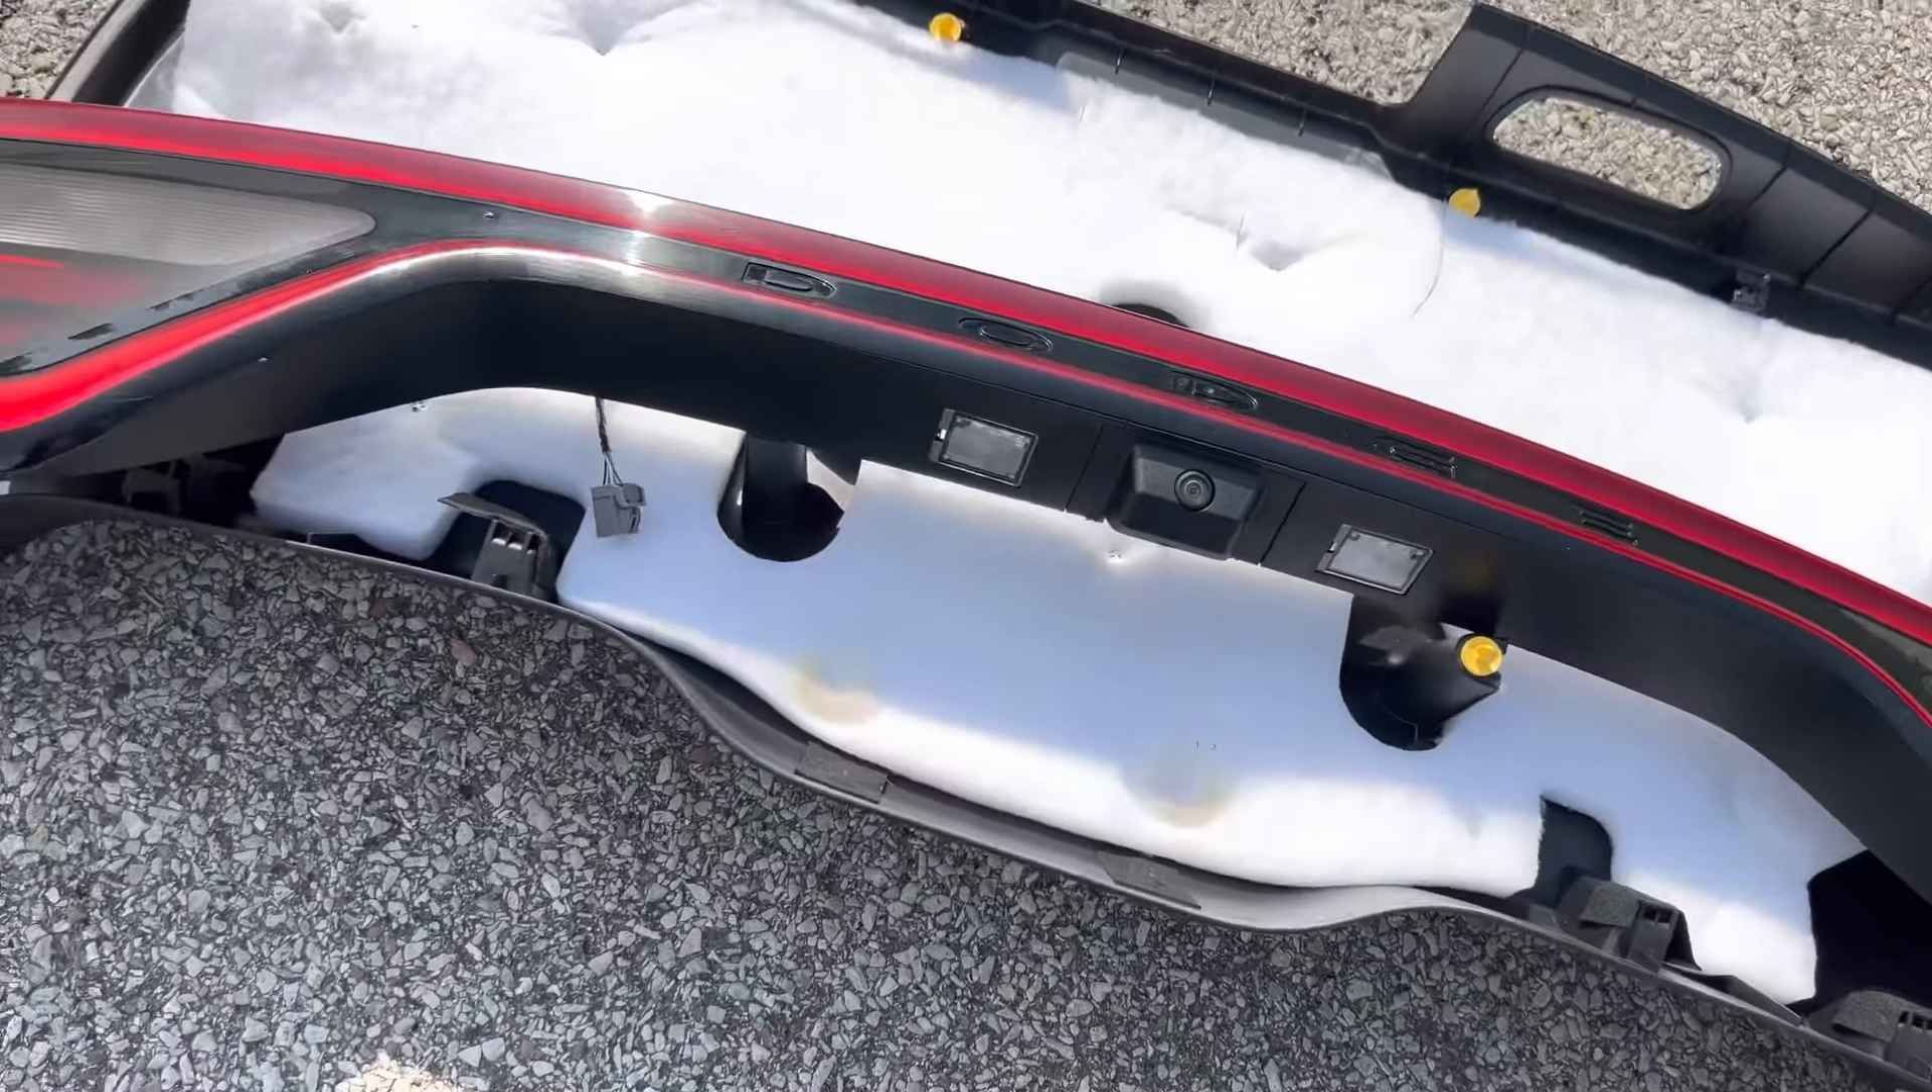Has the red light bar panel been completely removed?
Yes.